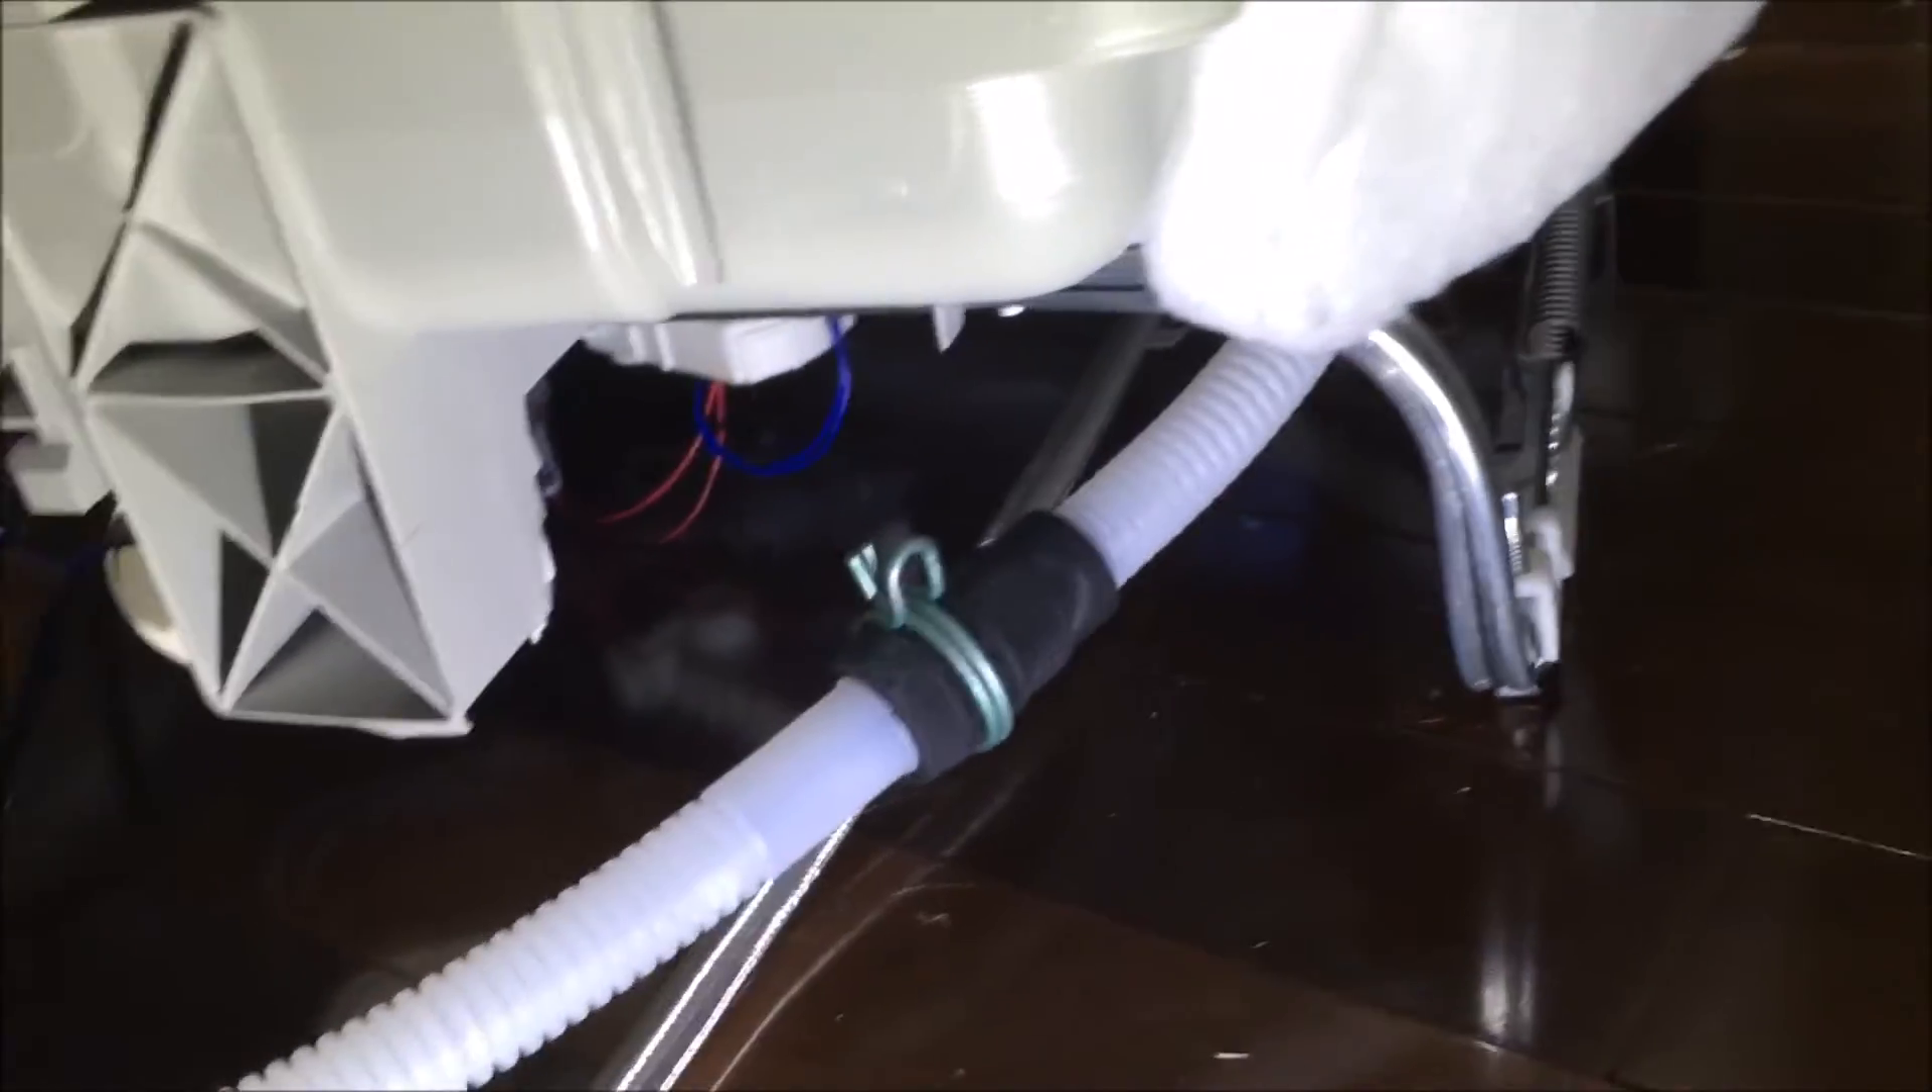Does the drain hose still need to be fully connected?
No.